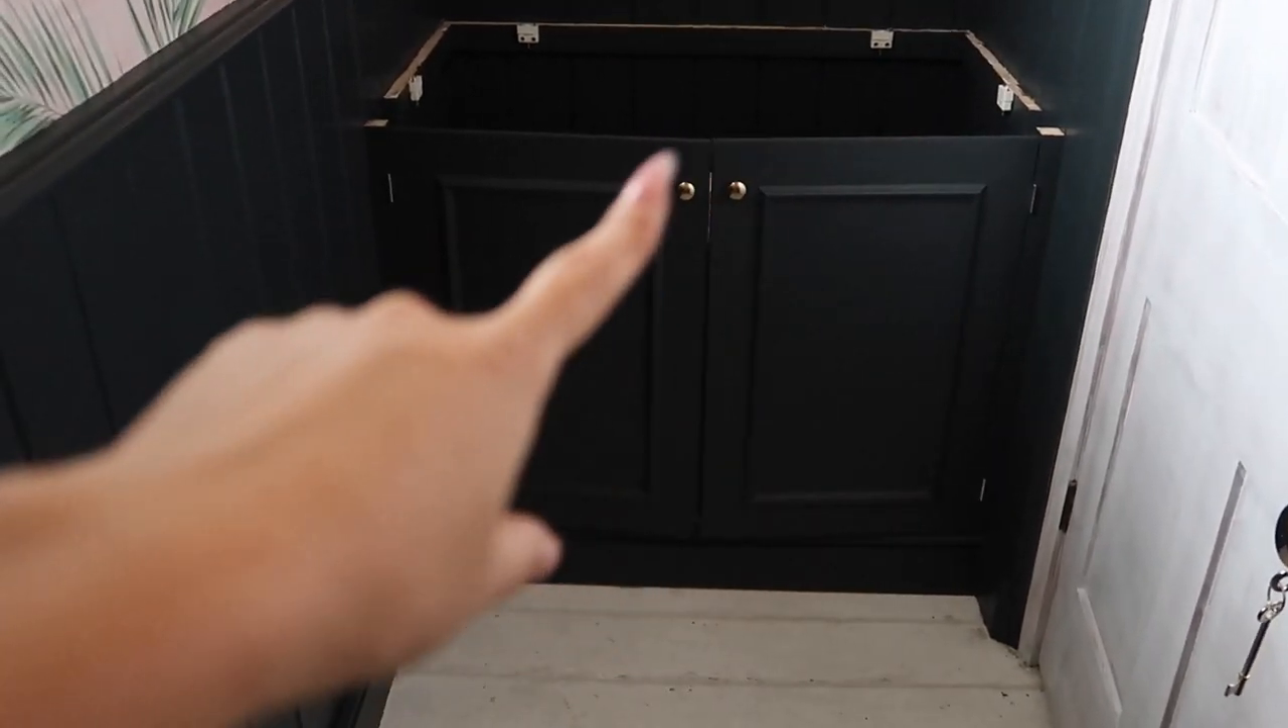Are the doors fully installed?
Yes.